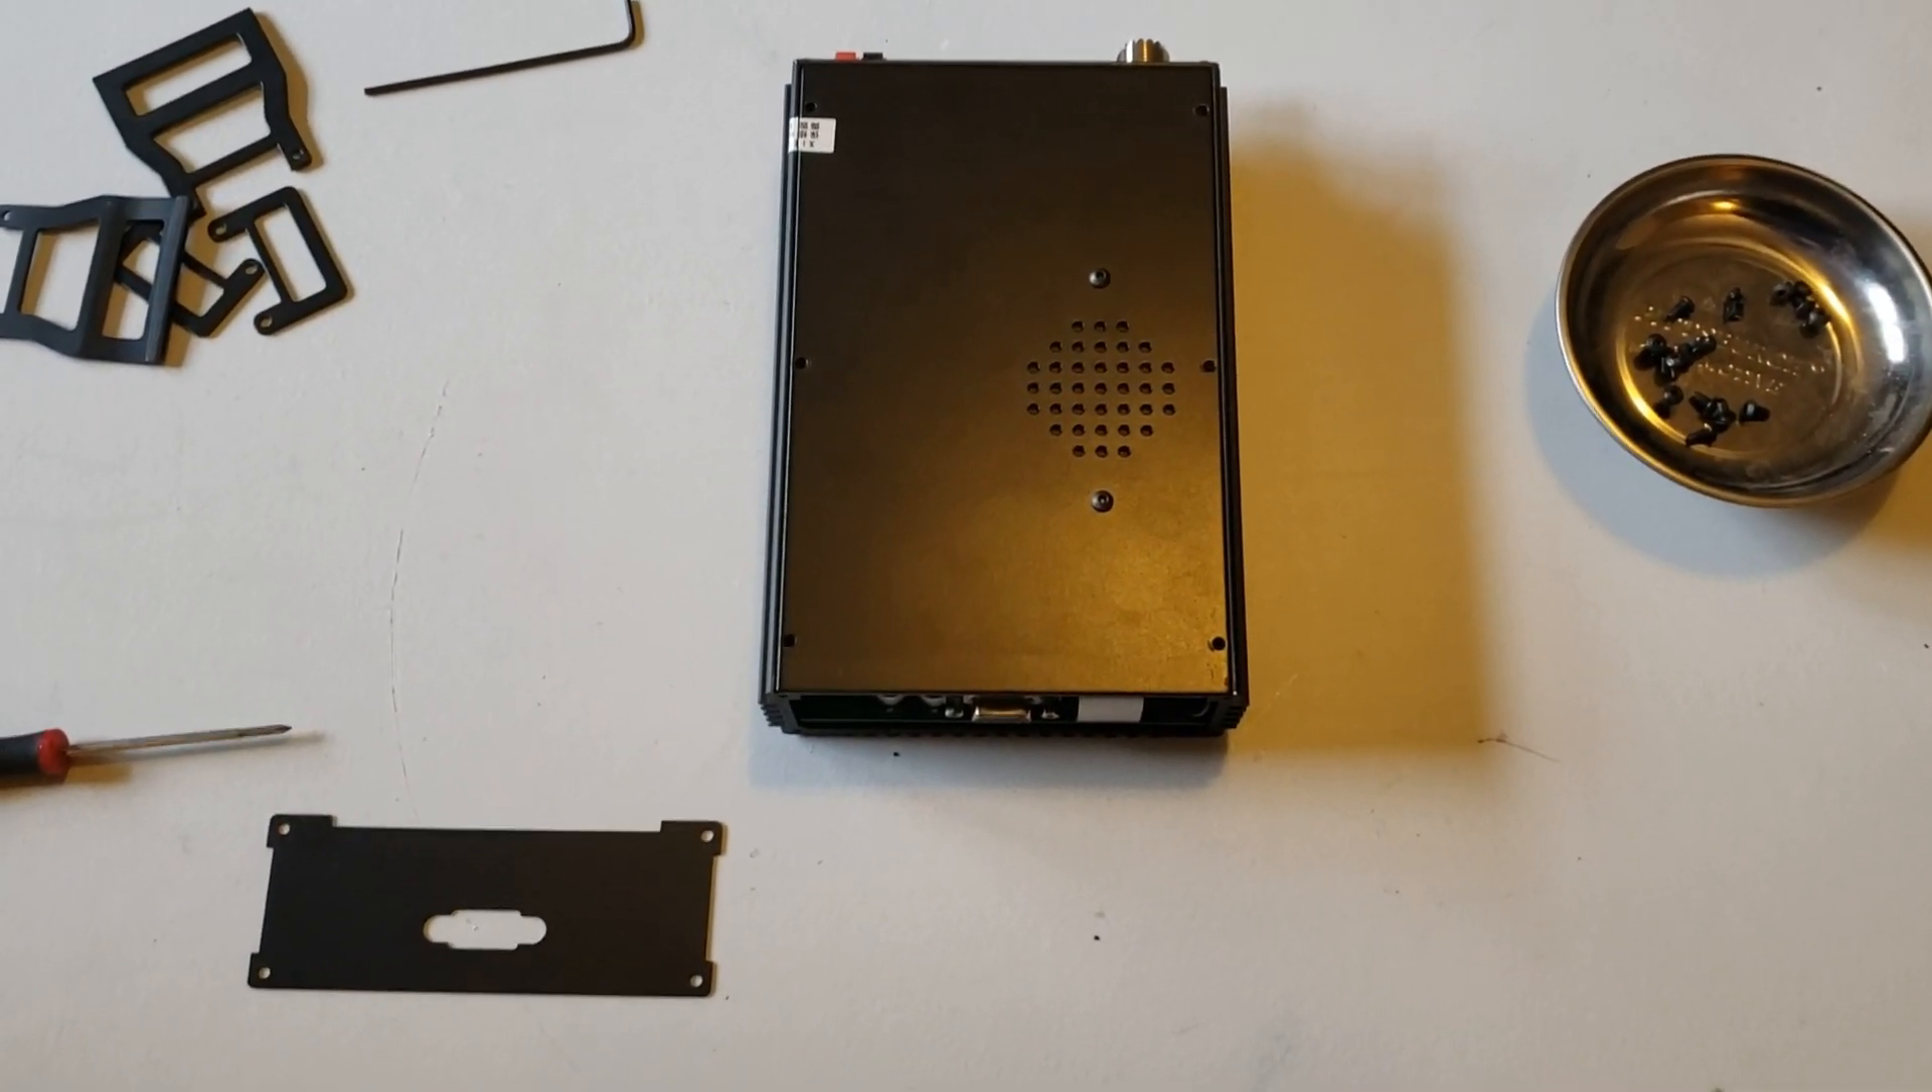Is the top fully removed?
No.